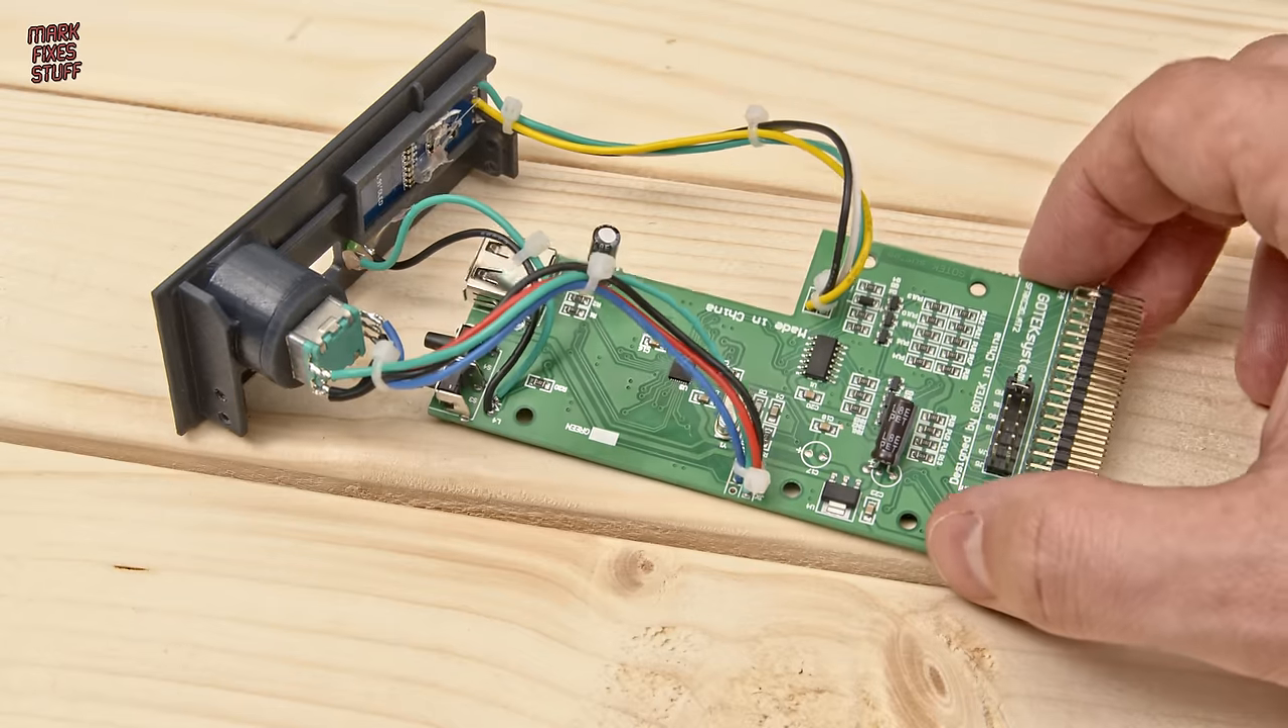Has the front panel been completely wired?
Yes.